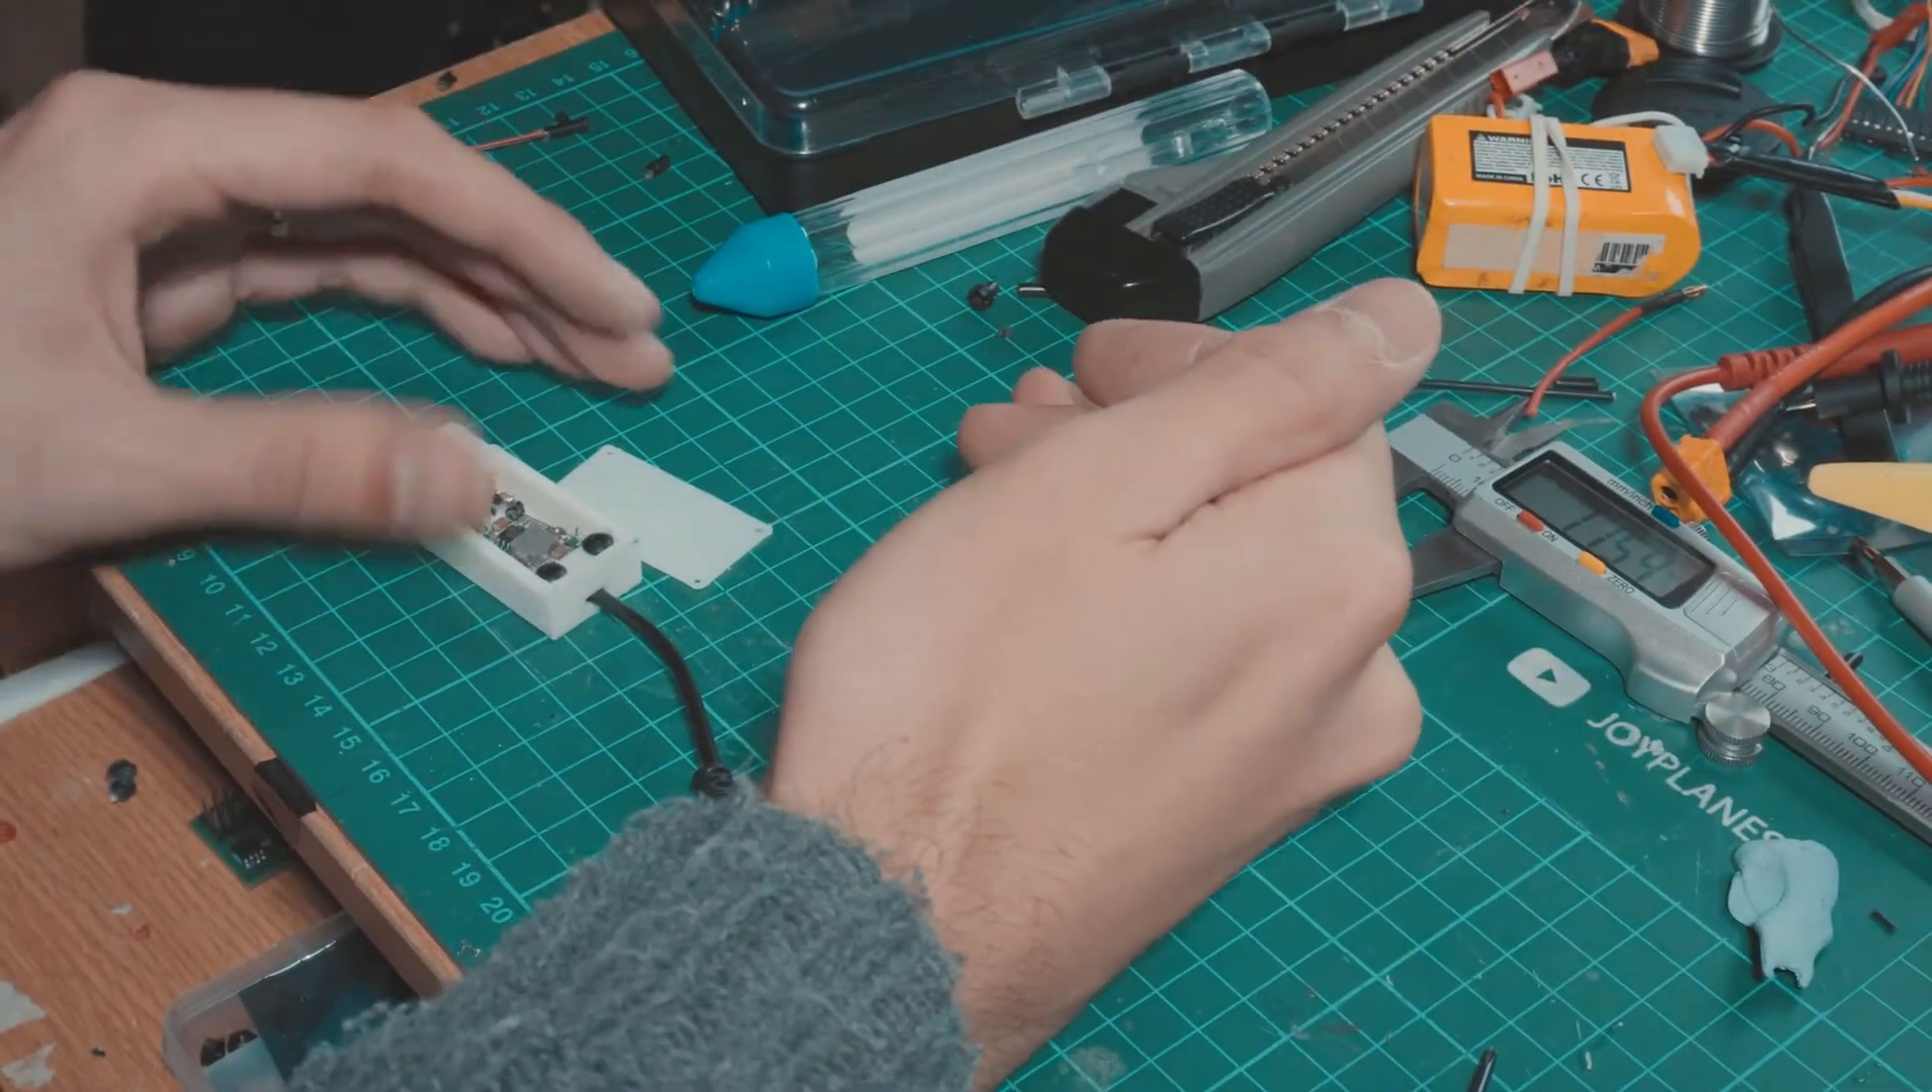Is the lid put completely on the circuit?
No.